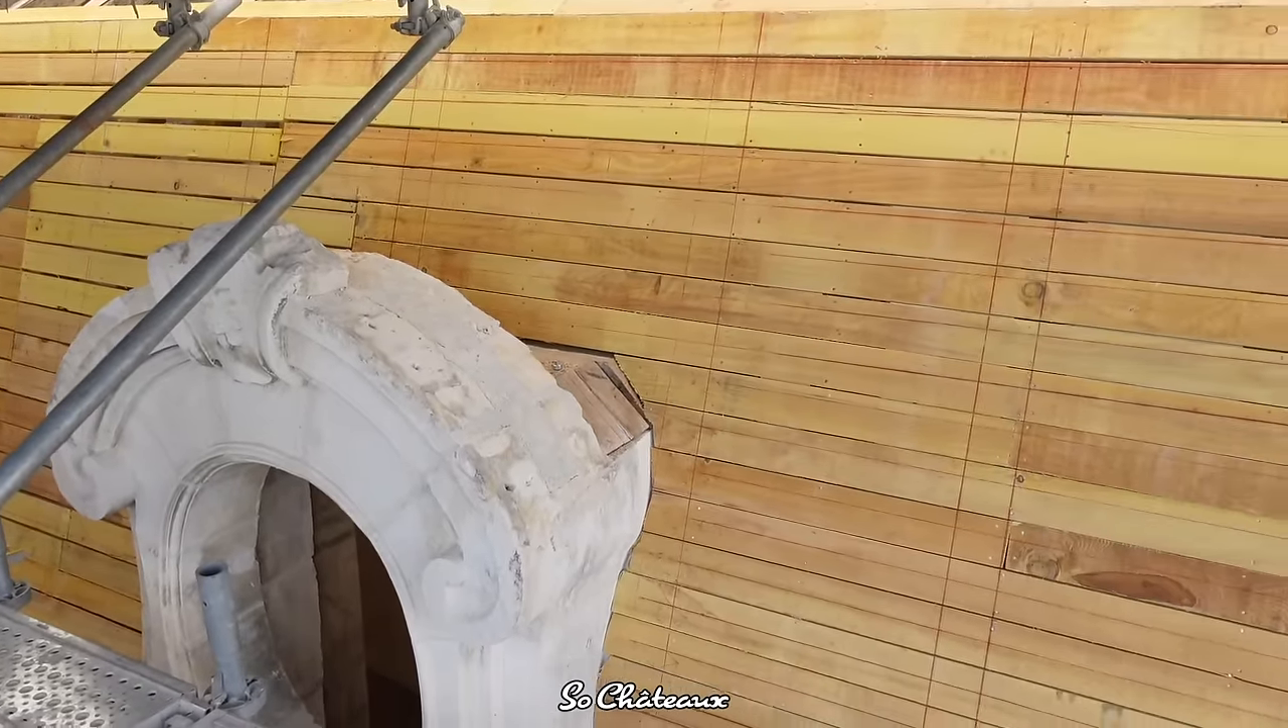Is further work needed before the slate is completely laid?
Yes.